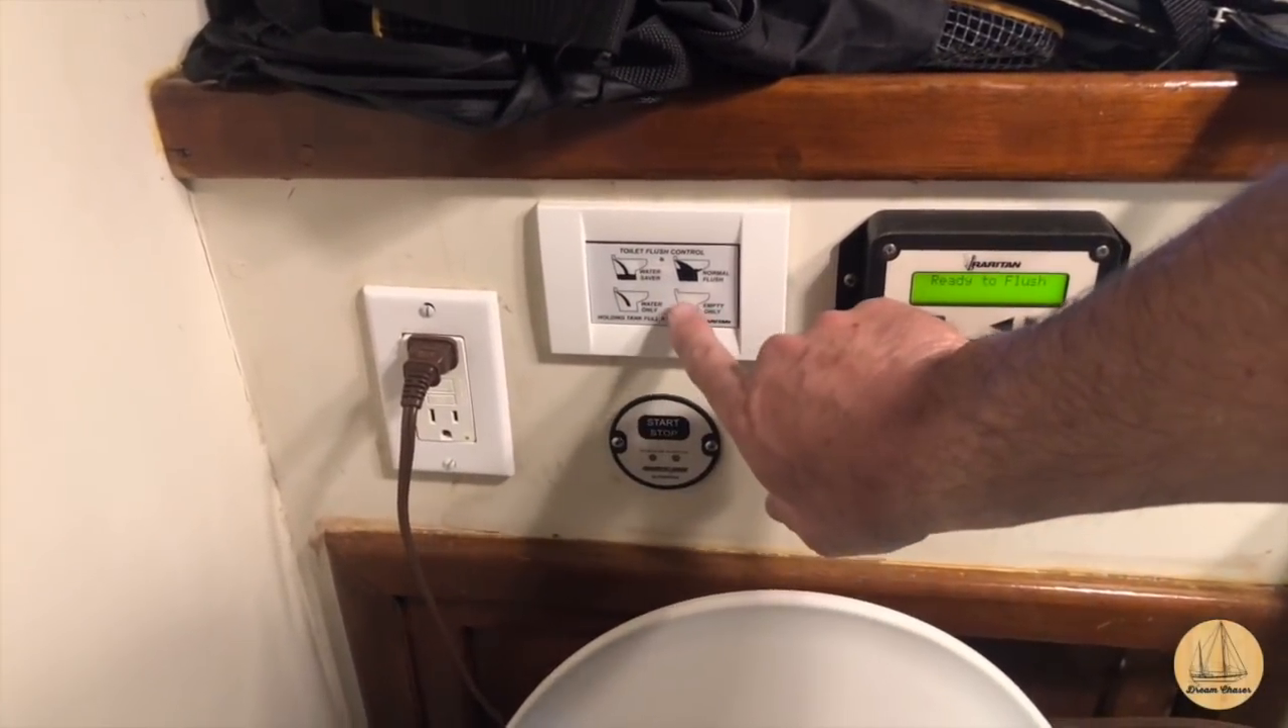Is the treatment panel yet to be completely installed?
No.